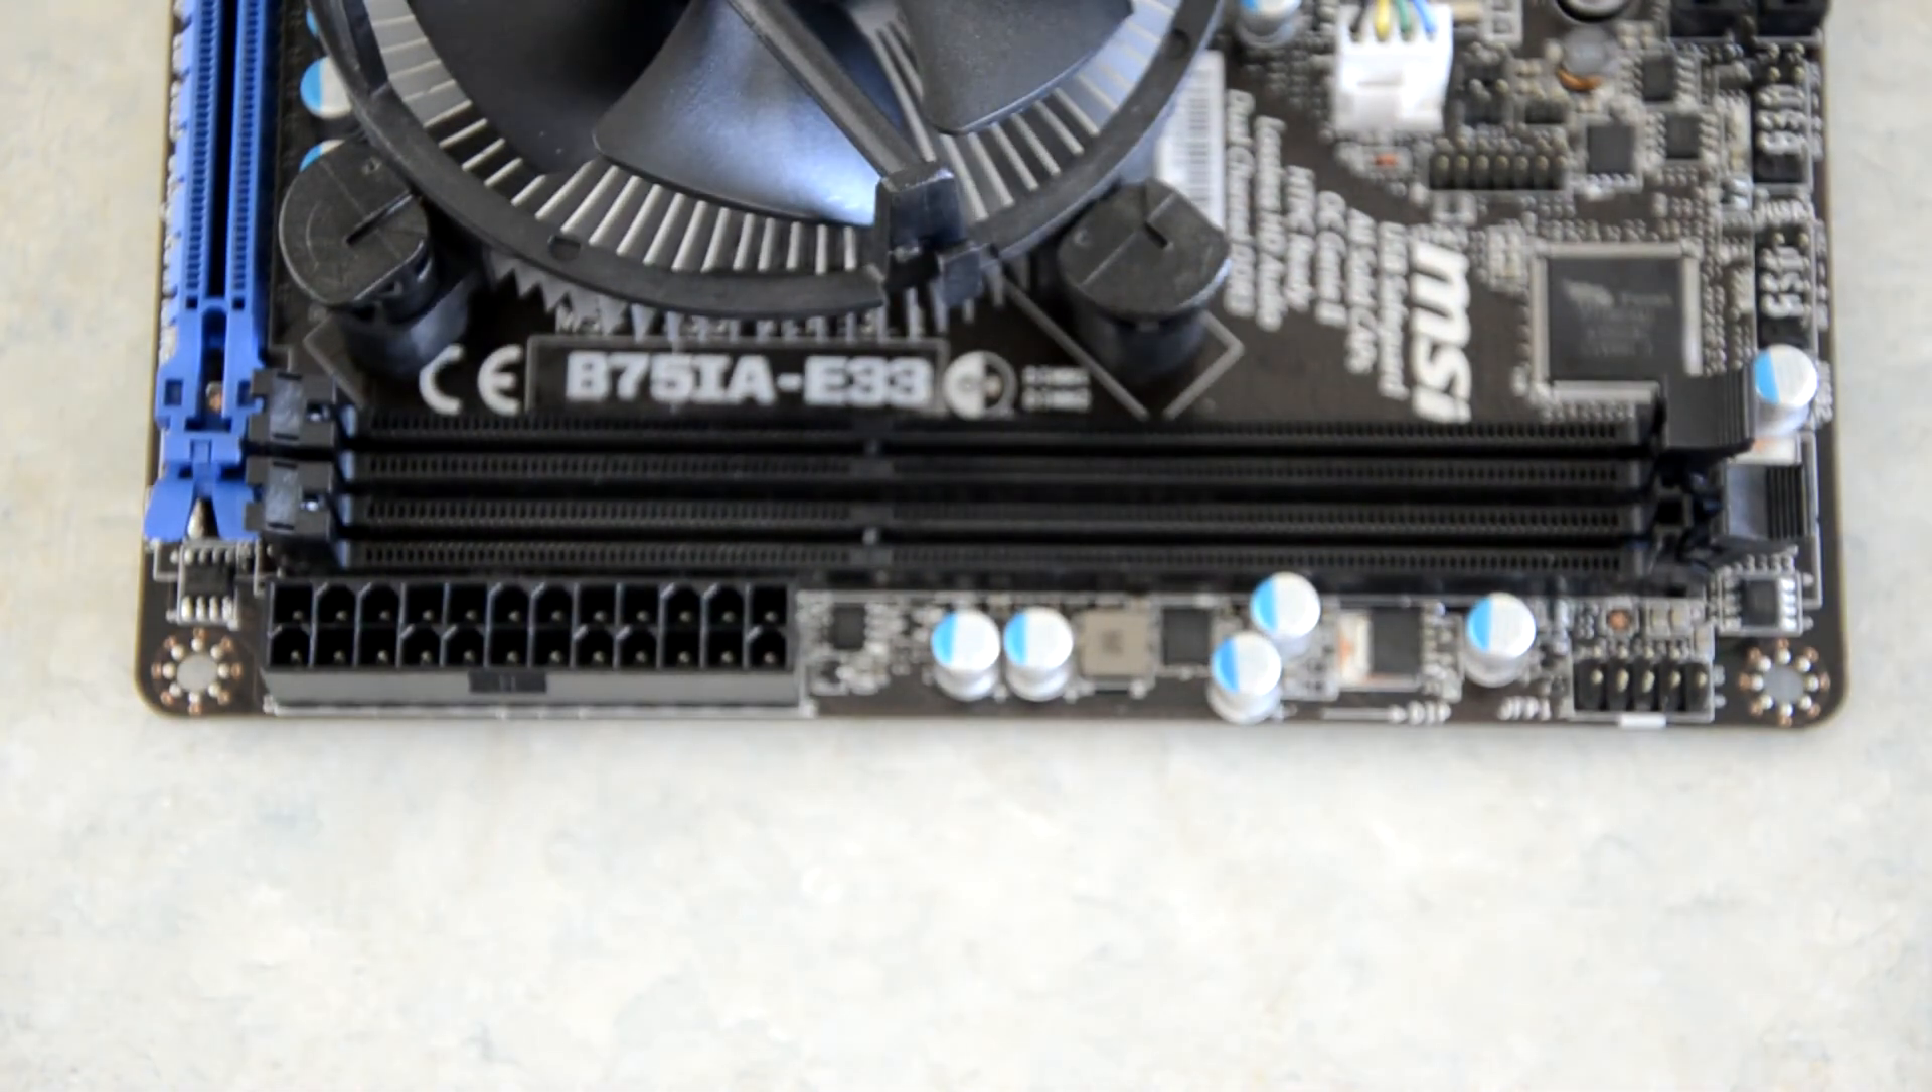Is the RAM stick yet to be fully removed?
No.